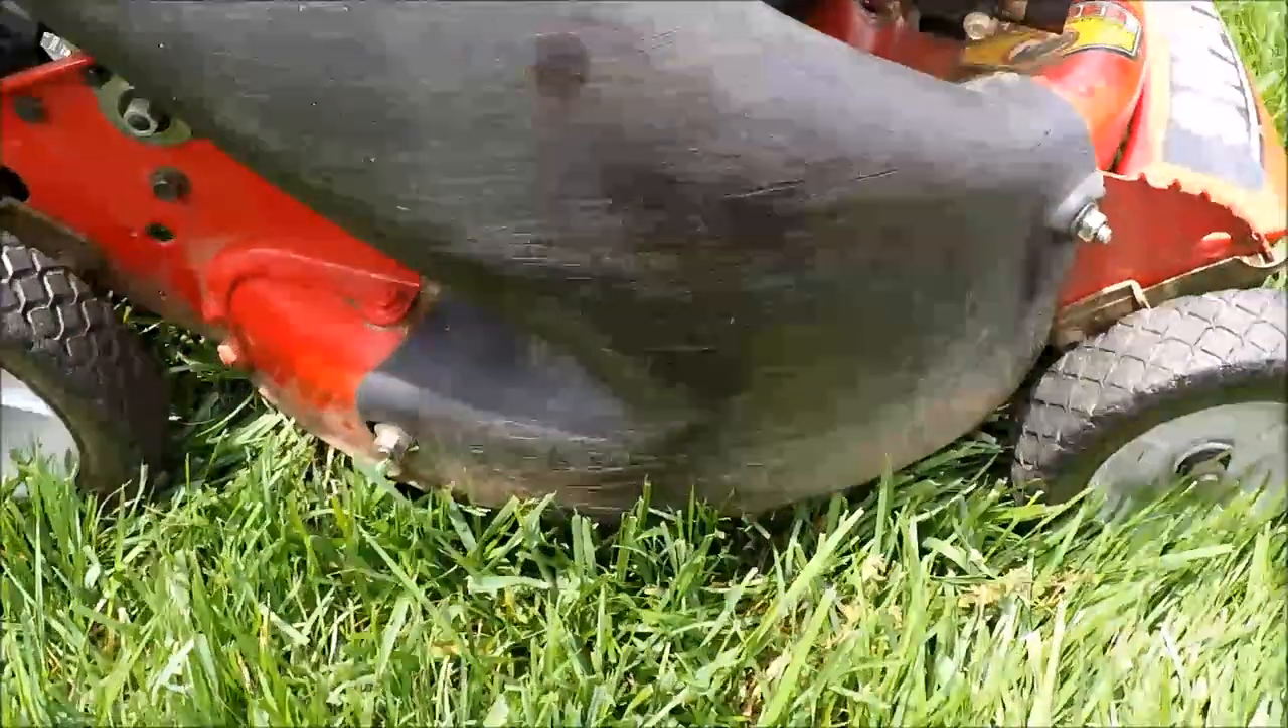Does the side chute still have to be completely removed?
Yes.